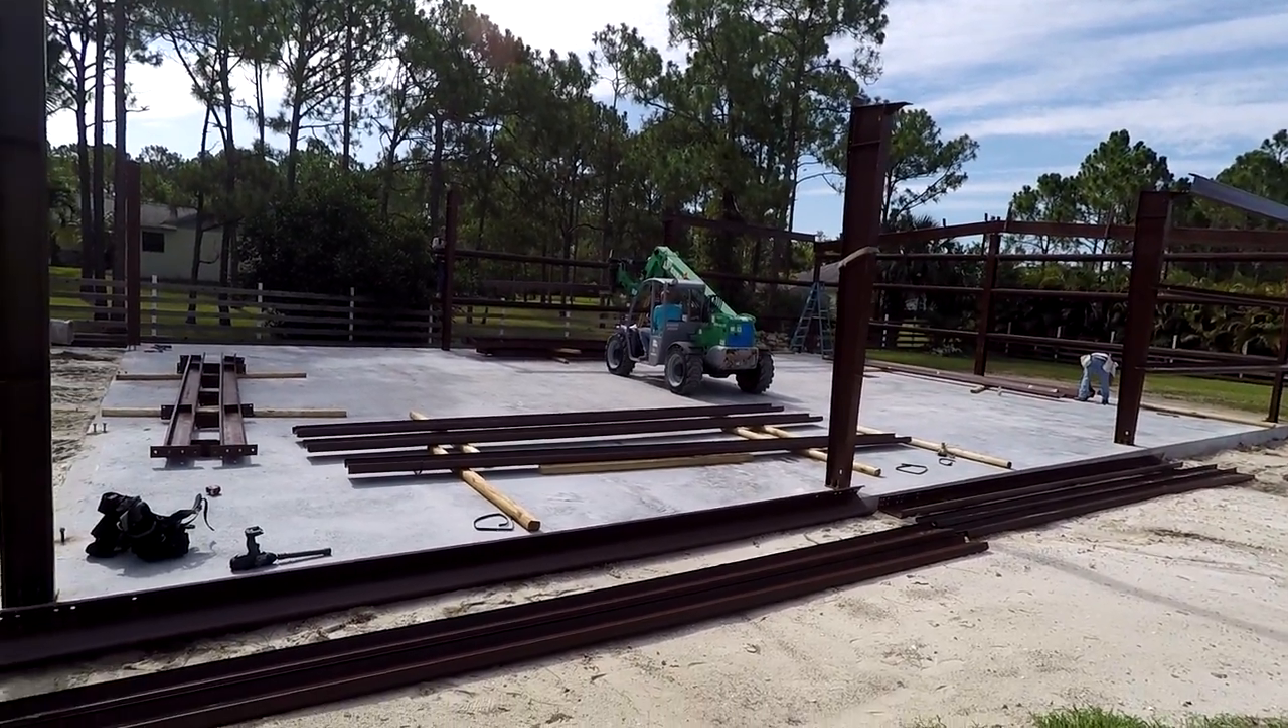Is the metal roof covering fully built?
No.